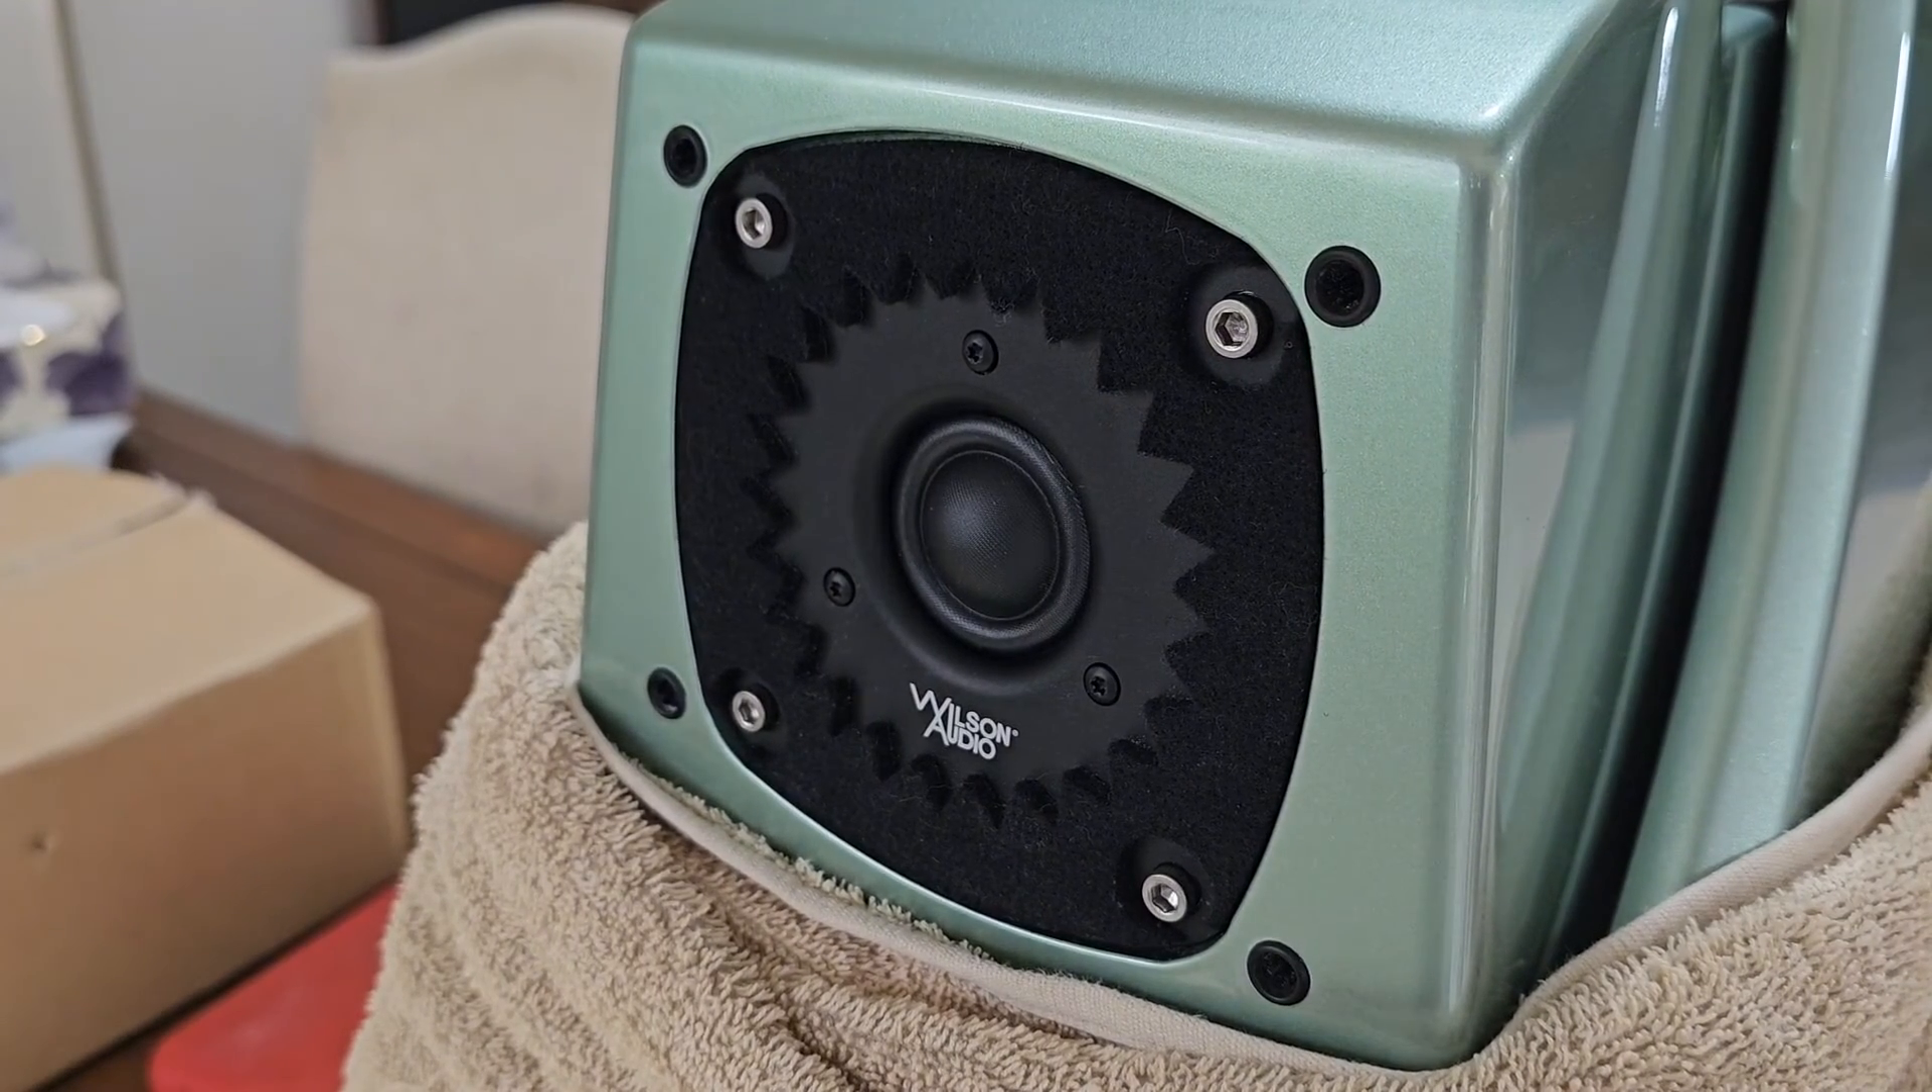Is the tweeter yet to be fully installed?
No.